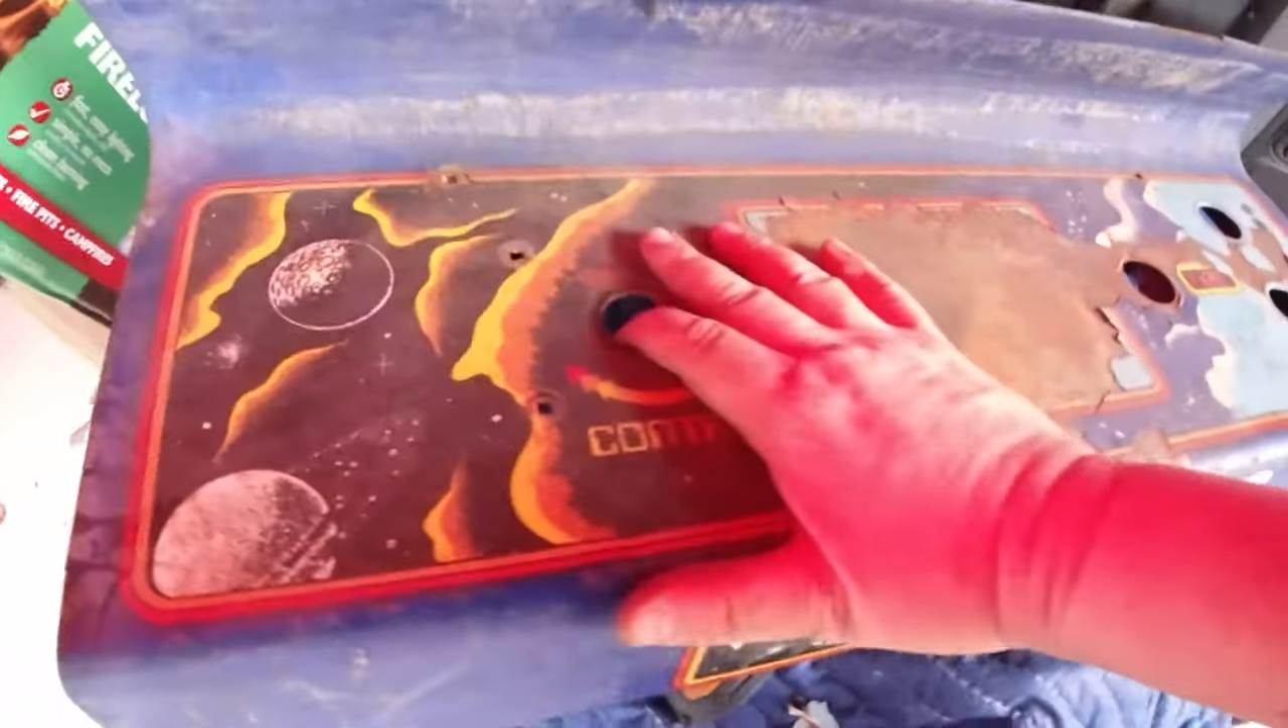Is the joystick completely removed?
Yes.